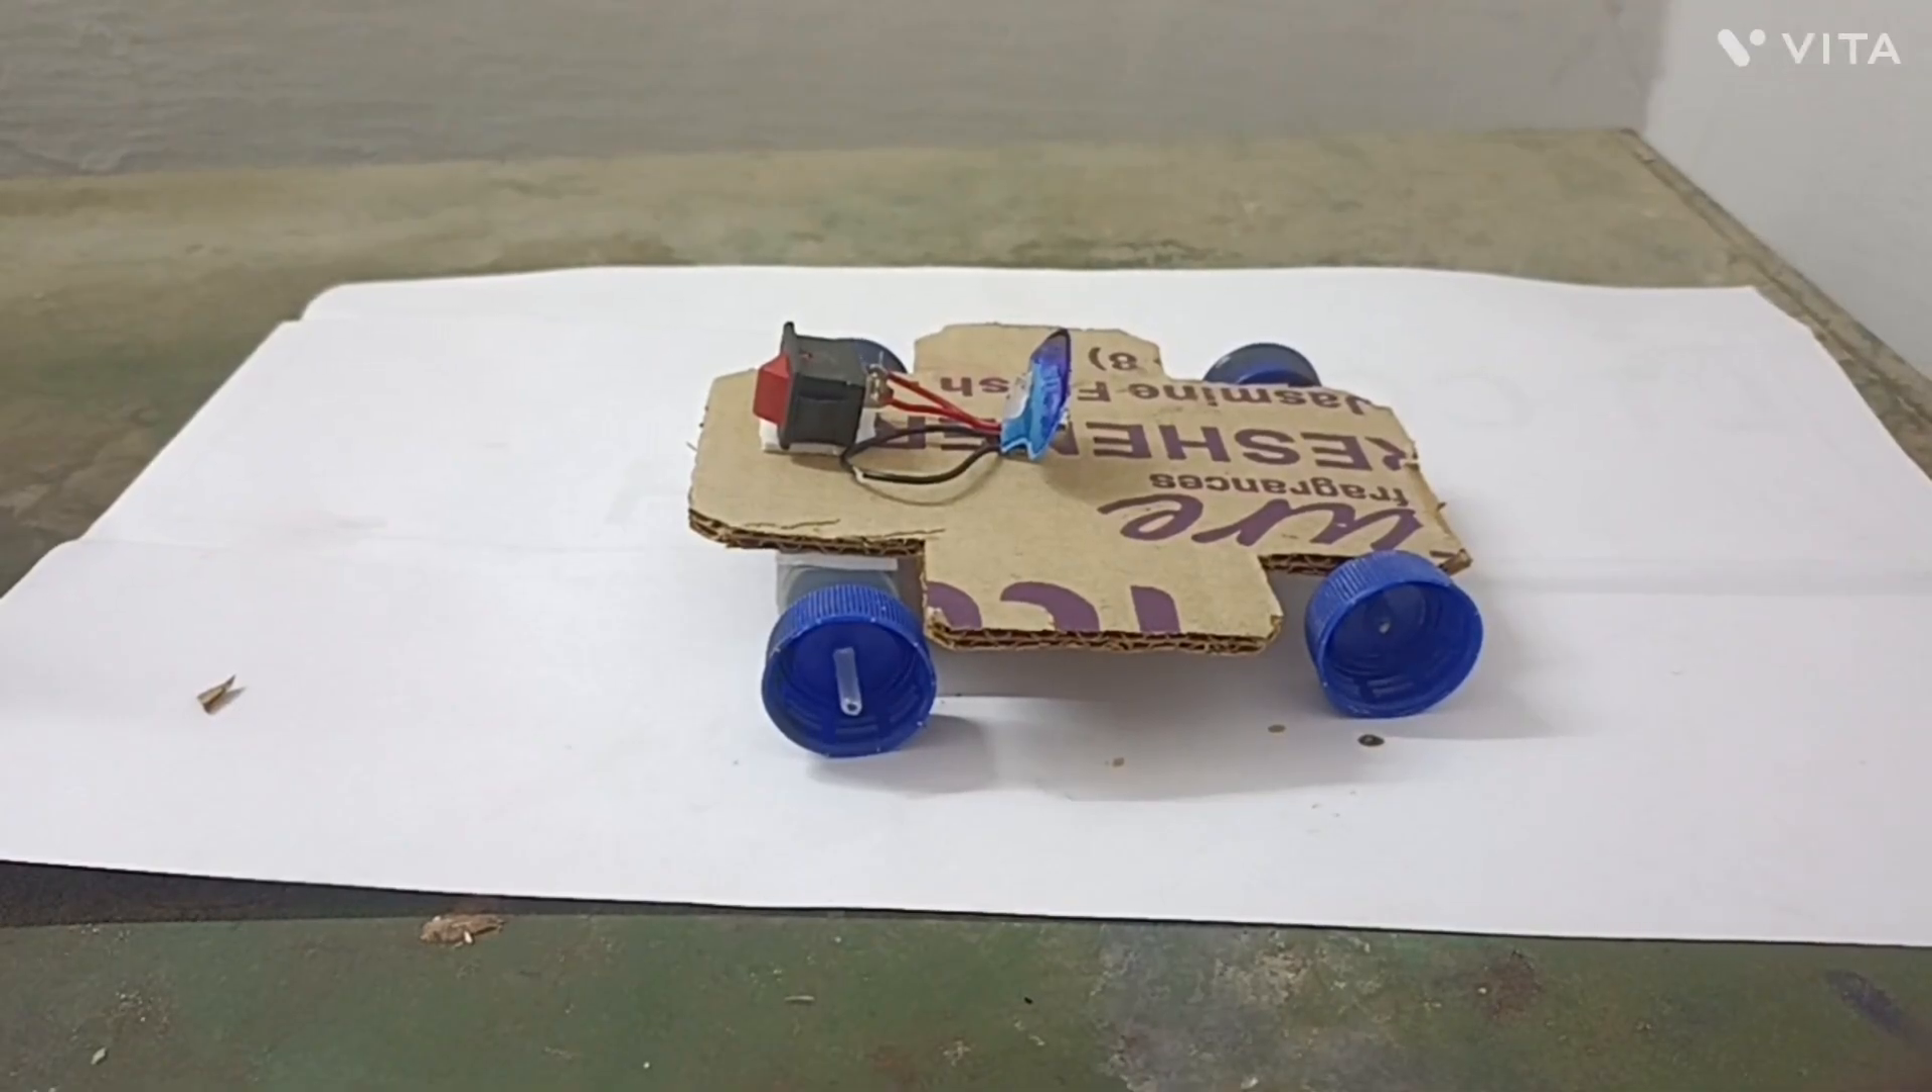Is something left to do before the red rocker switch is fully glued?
No.